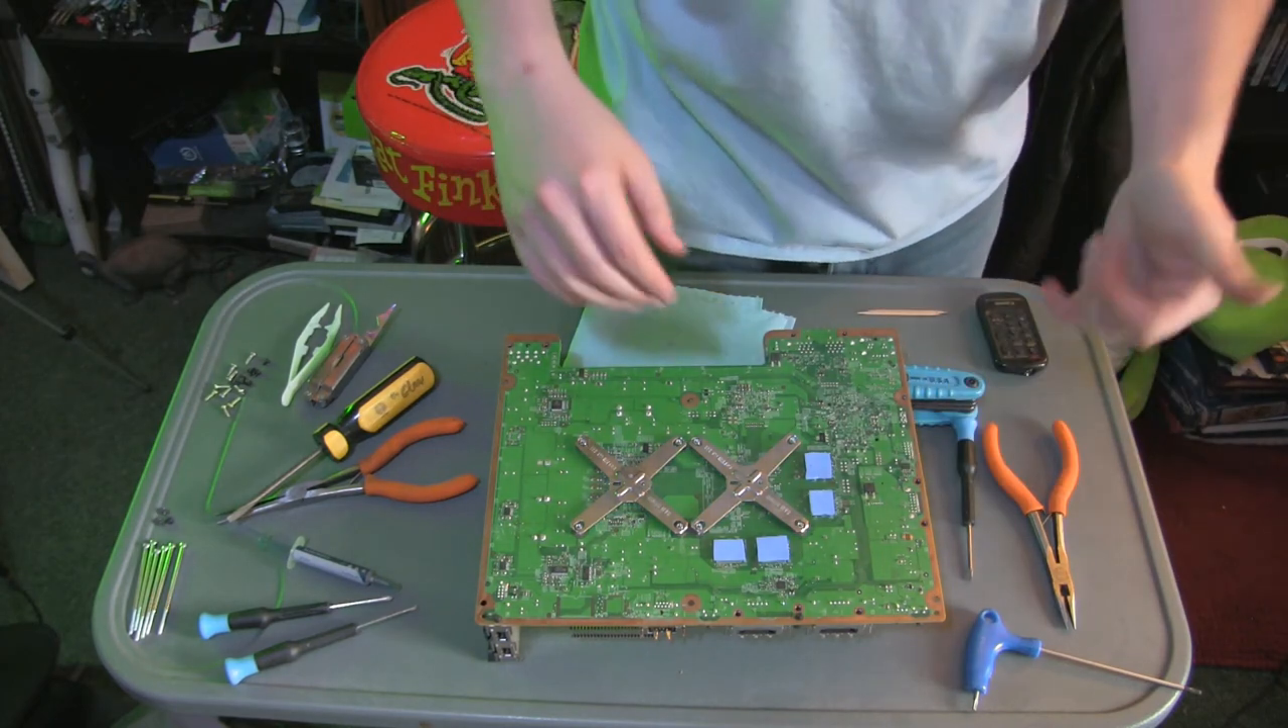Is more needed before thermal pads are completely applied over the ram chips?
No.